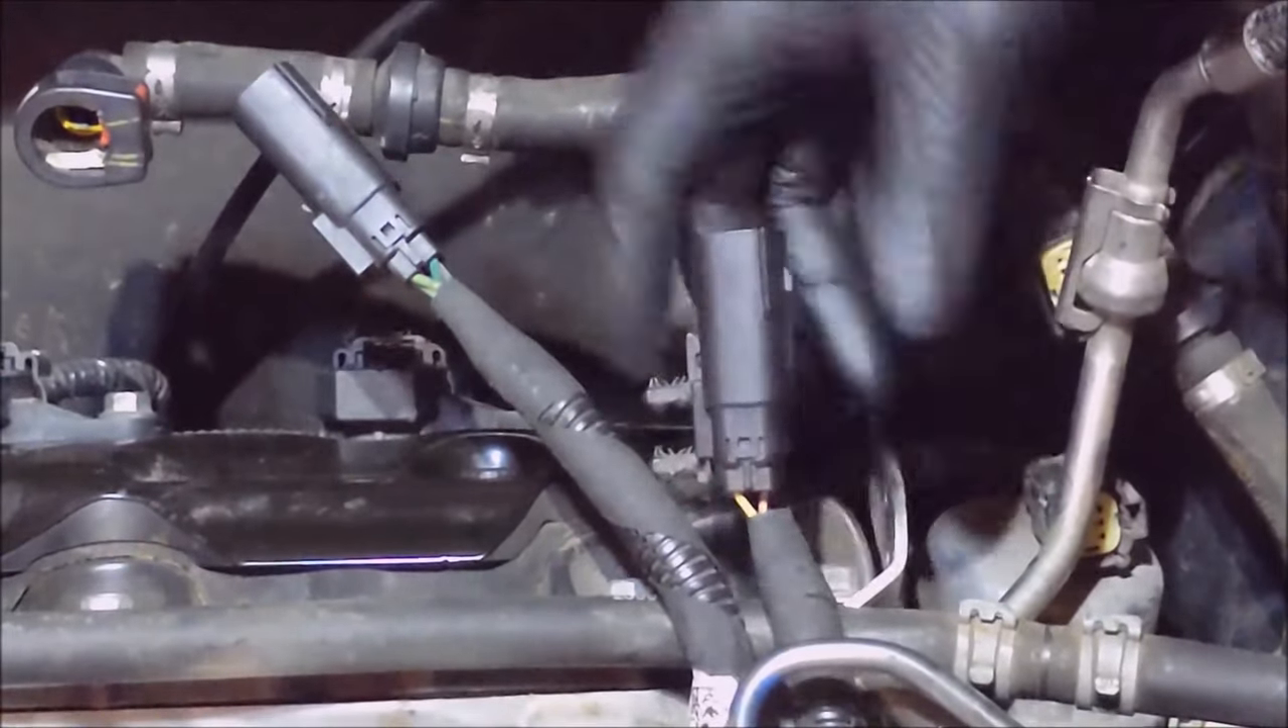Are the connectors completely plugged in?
No.